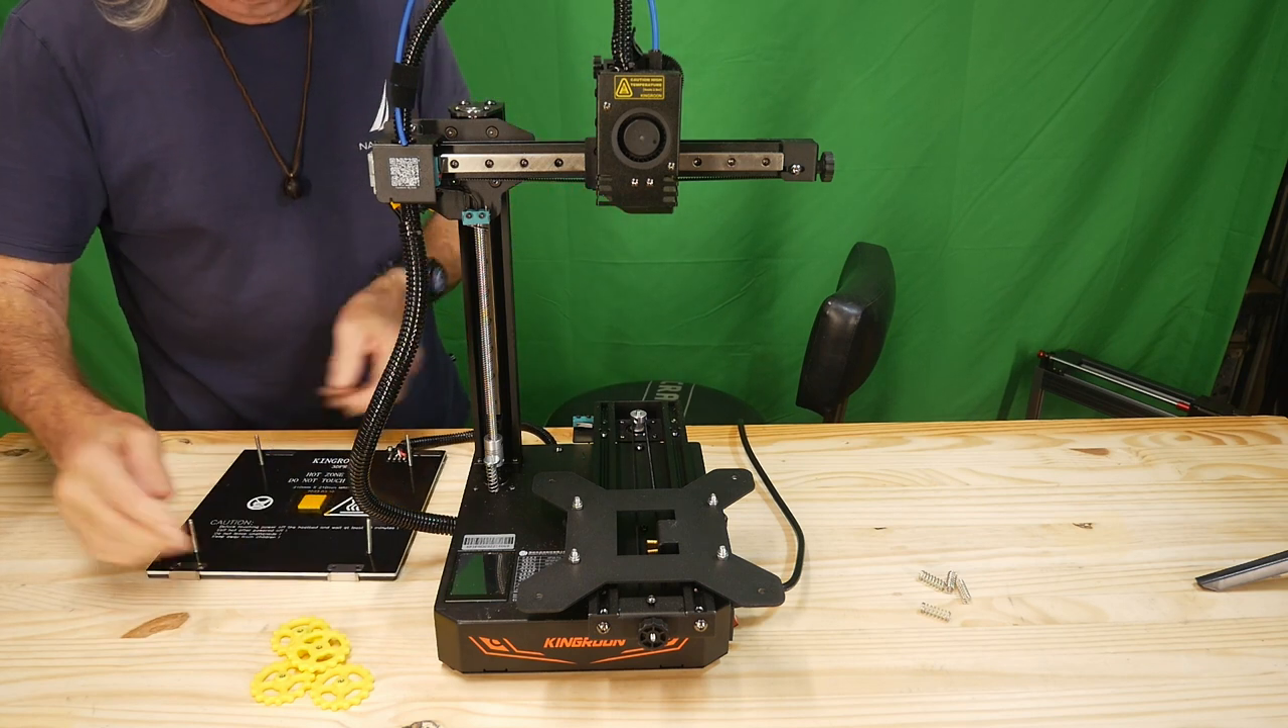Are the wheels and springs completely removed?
Yes.